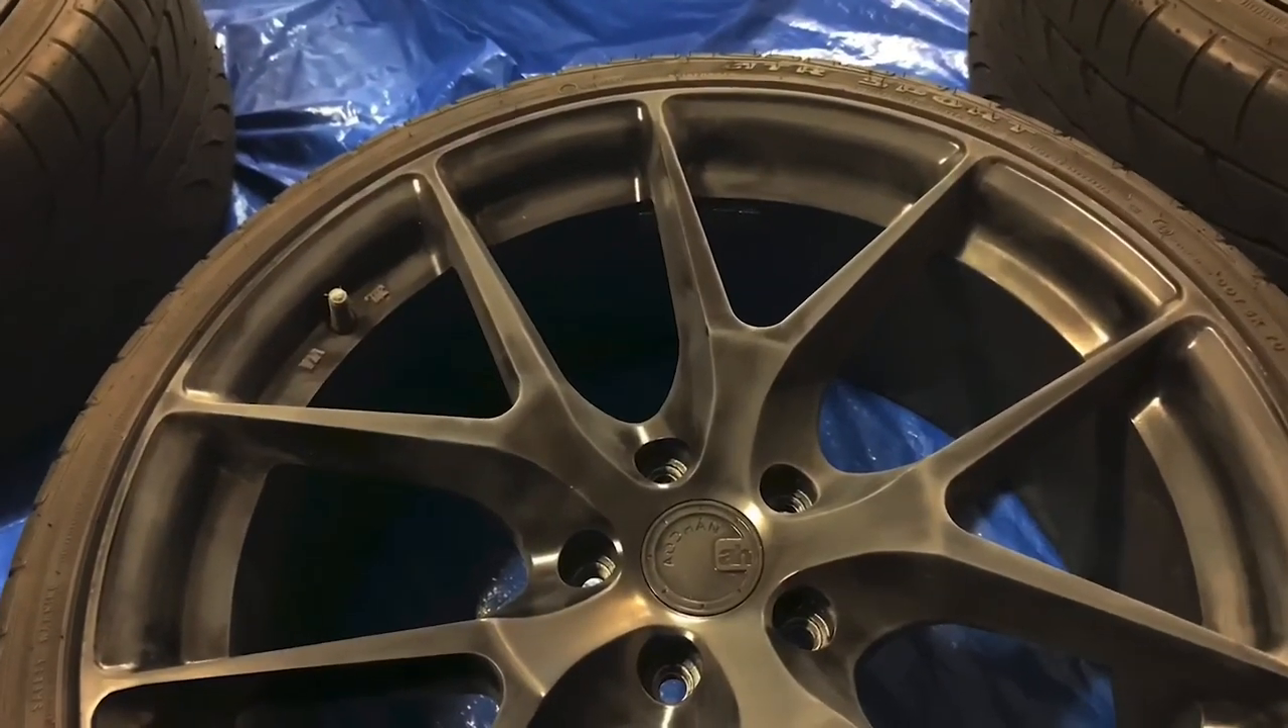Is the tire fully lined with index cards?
No.